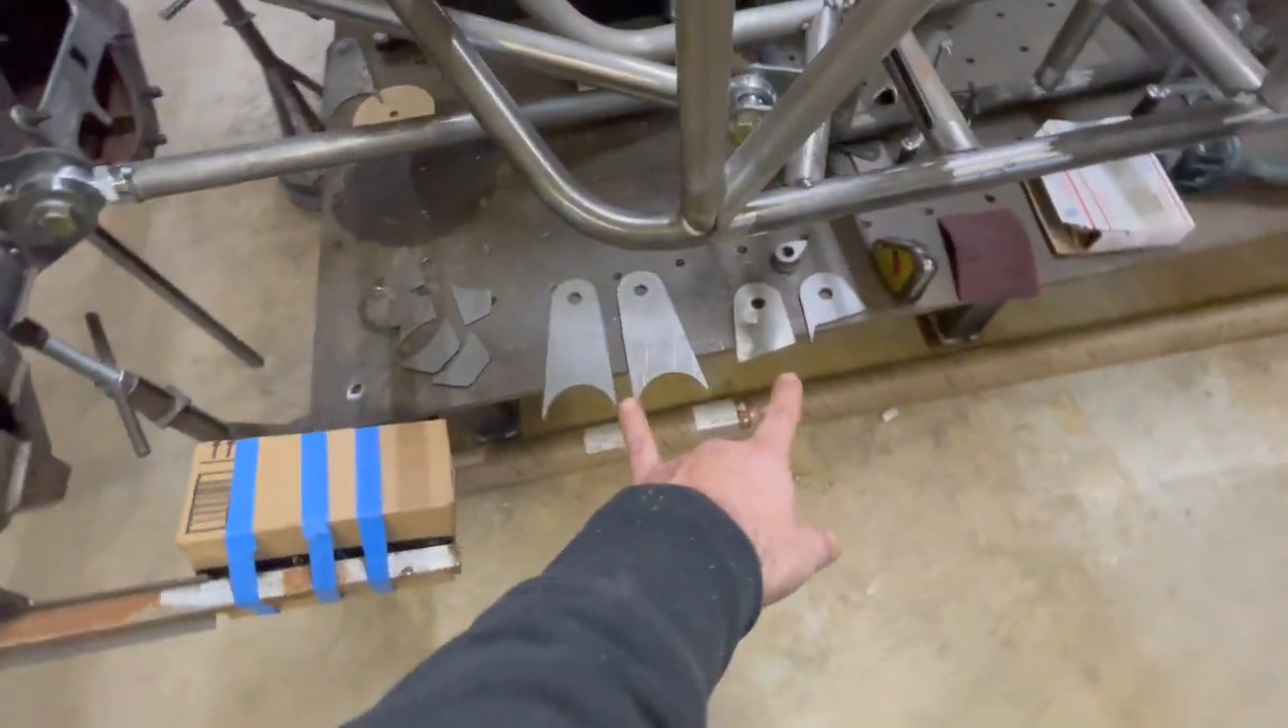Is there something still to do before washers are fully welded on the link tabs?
Yes.